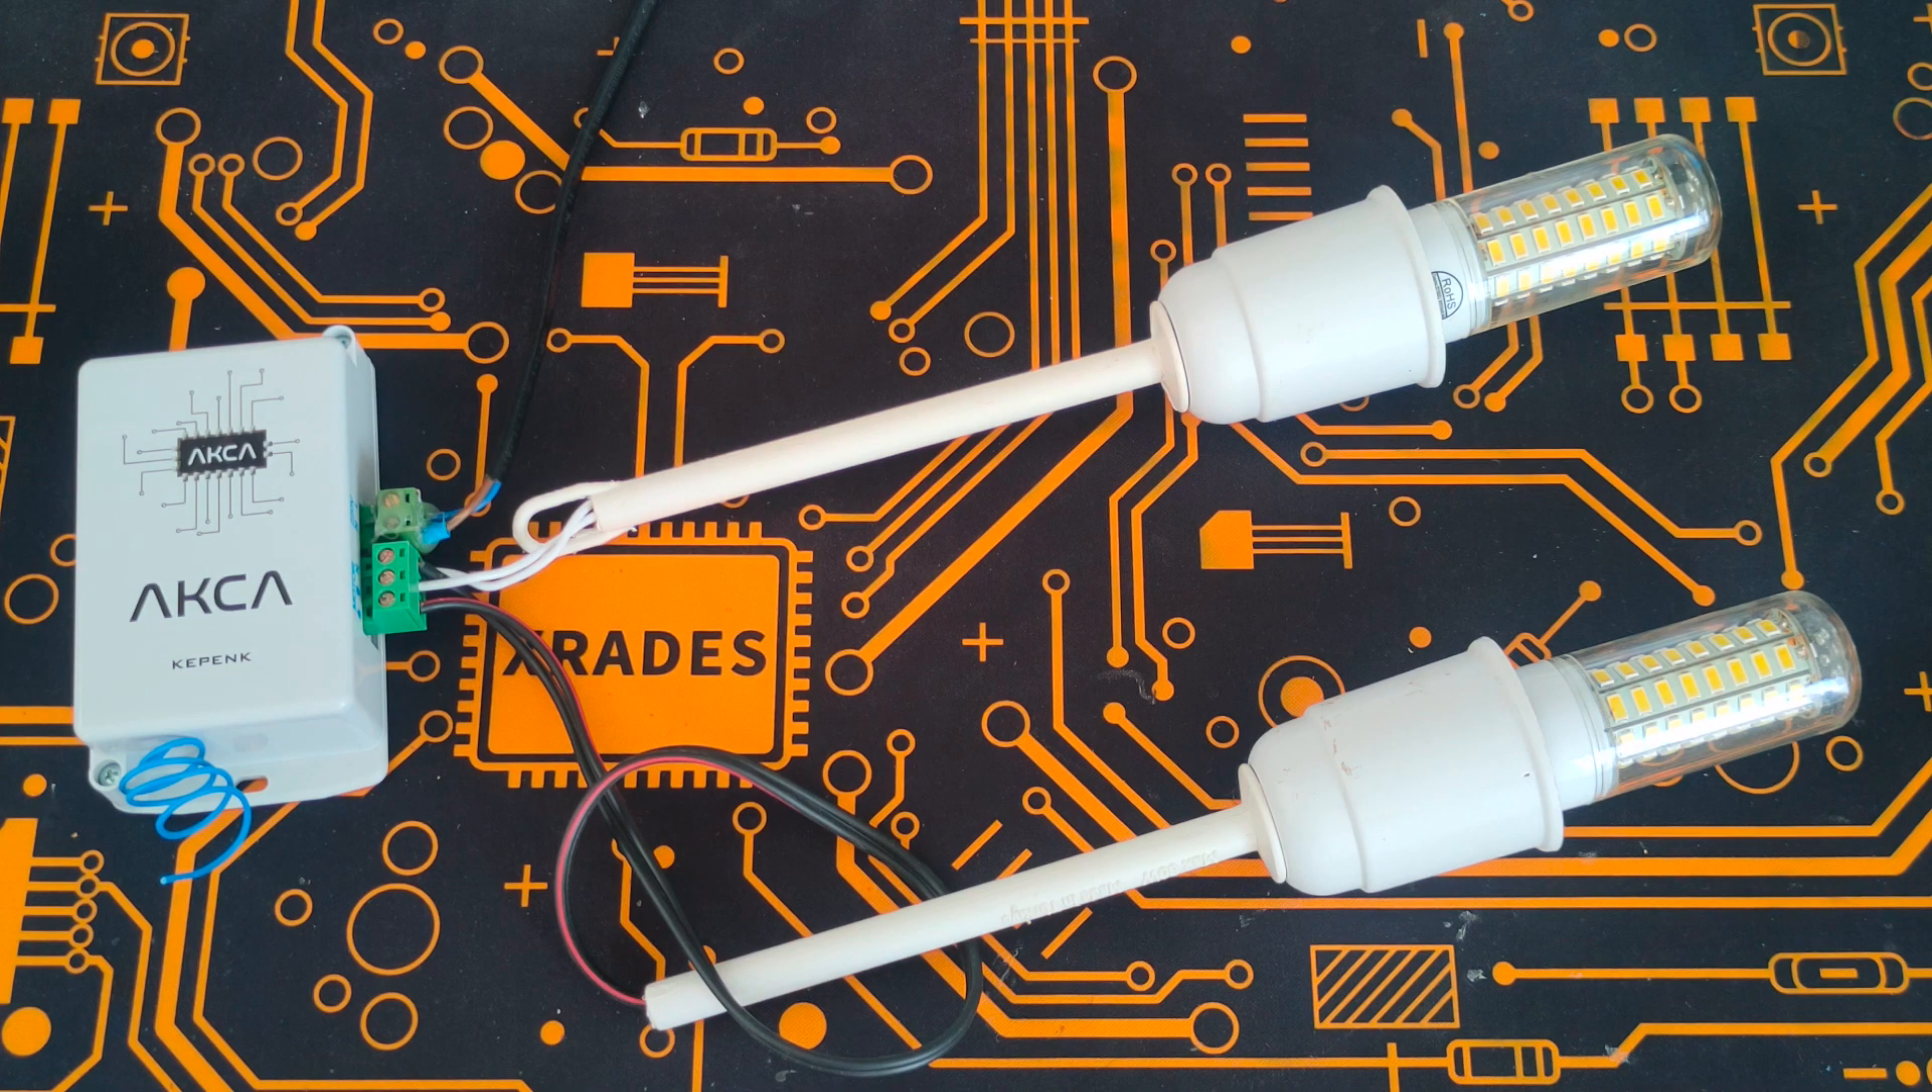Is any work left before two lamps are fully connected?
No.